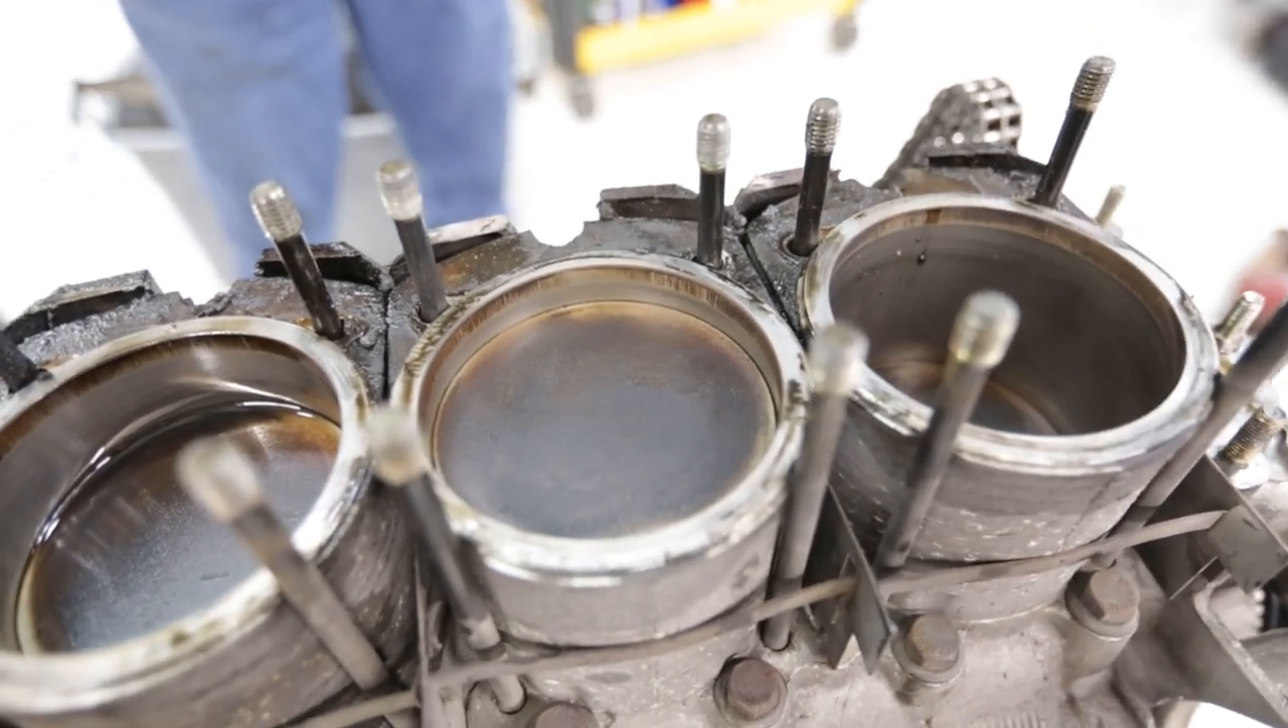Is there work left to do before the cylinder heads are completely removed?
No.